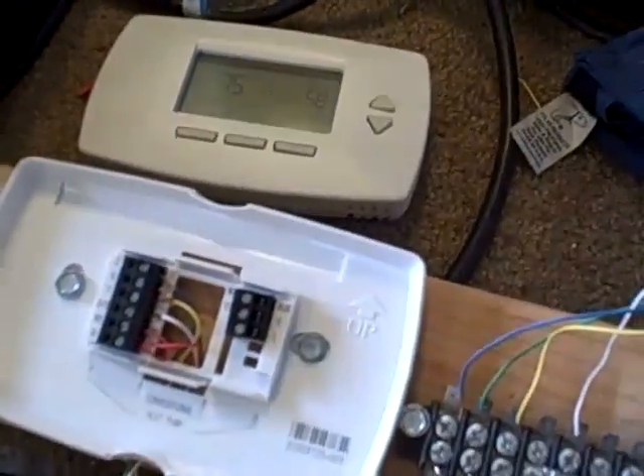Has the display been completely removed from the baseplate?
Yes.